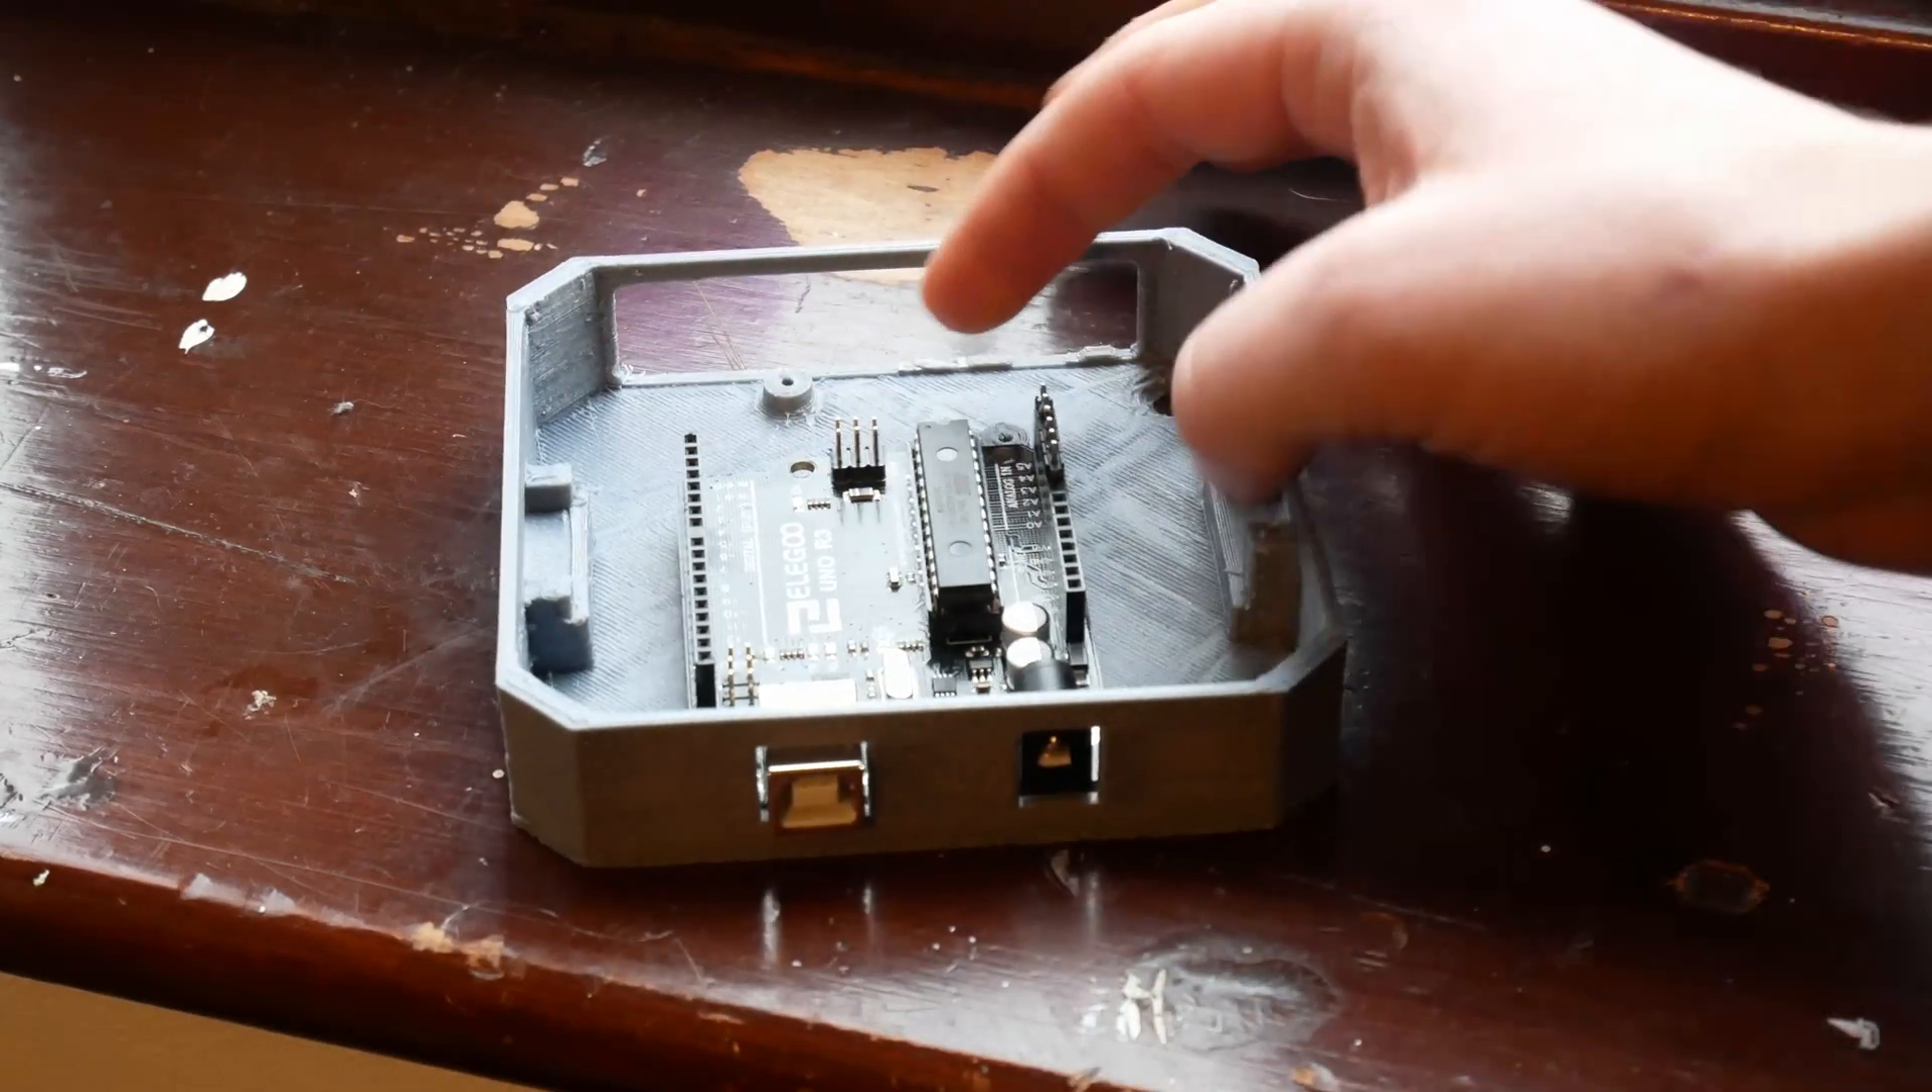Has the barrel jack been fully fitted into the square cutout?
Yes.